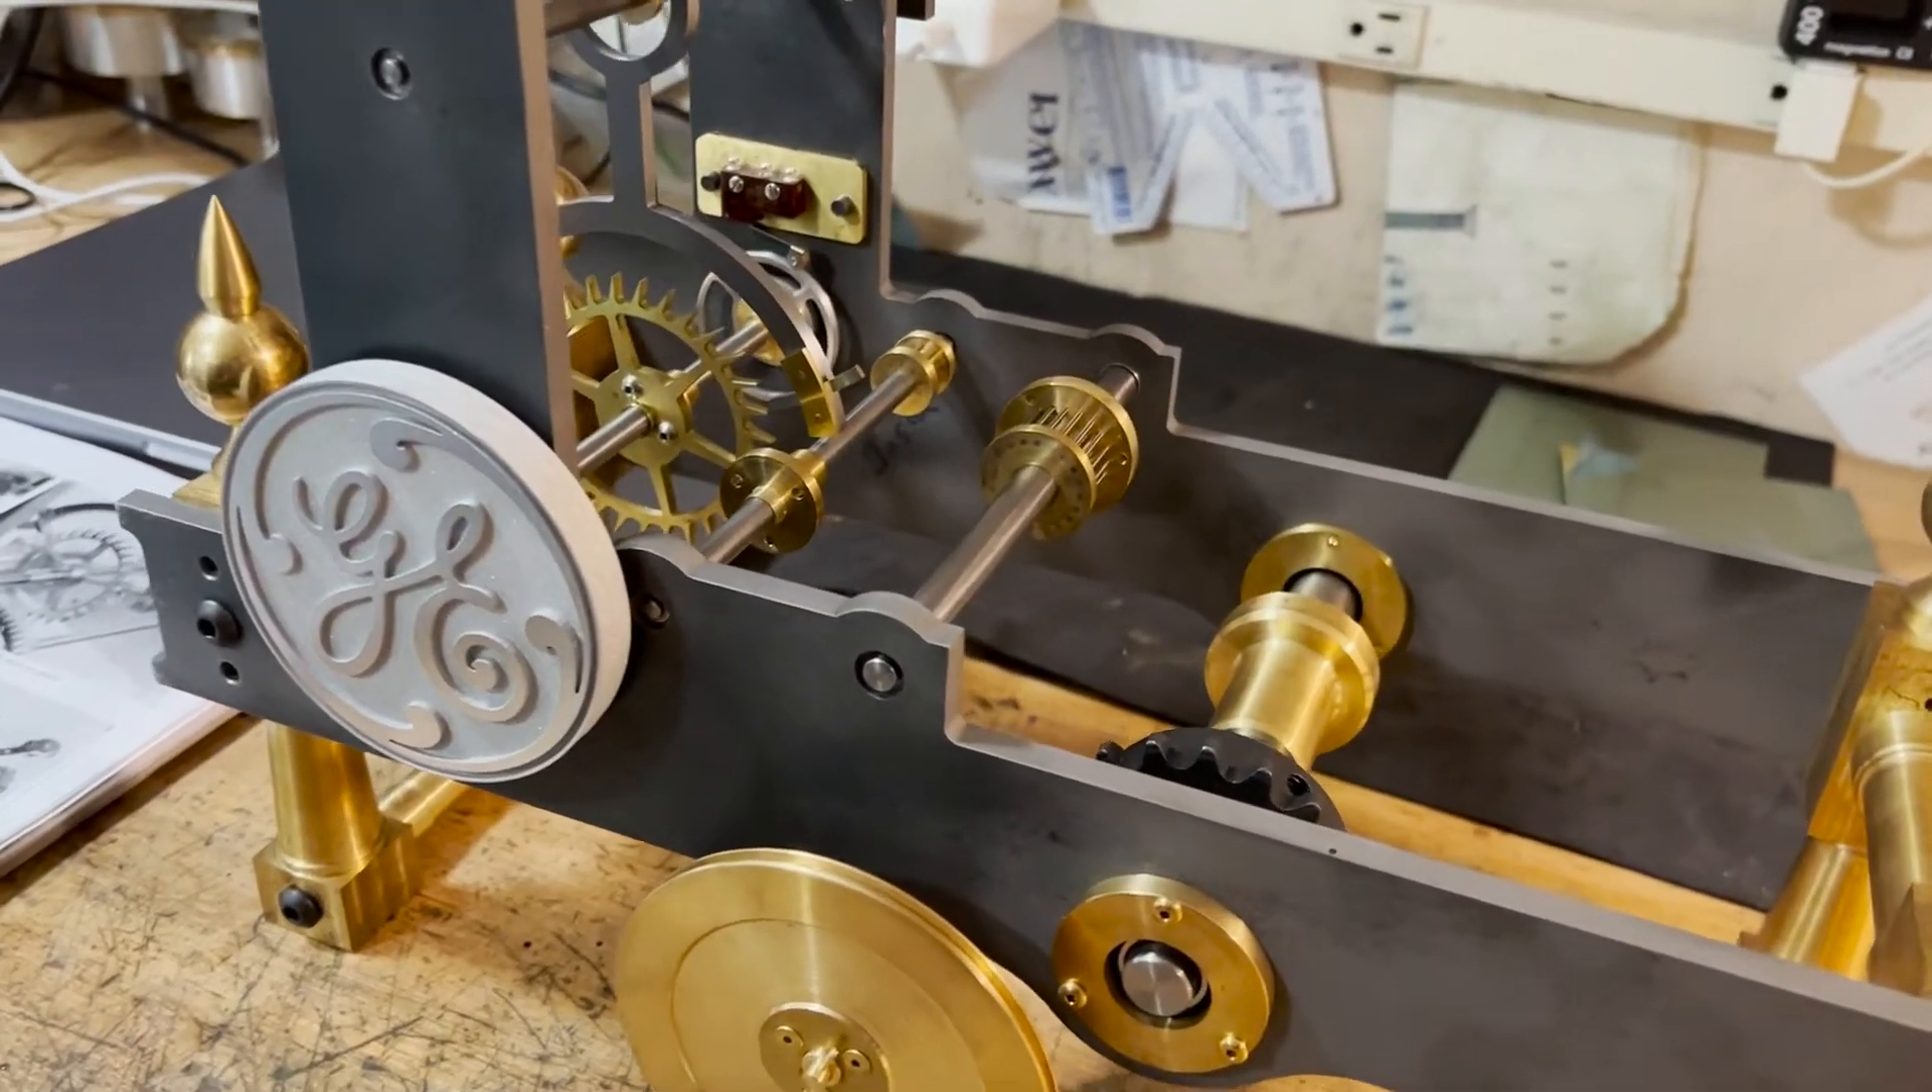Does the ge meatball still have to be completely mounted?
No.